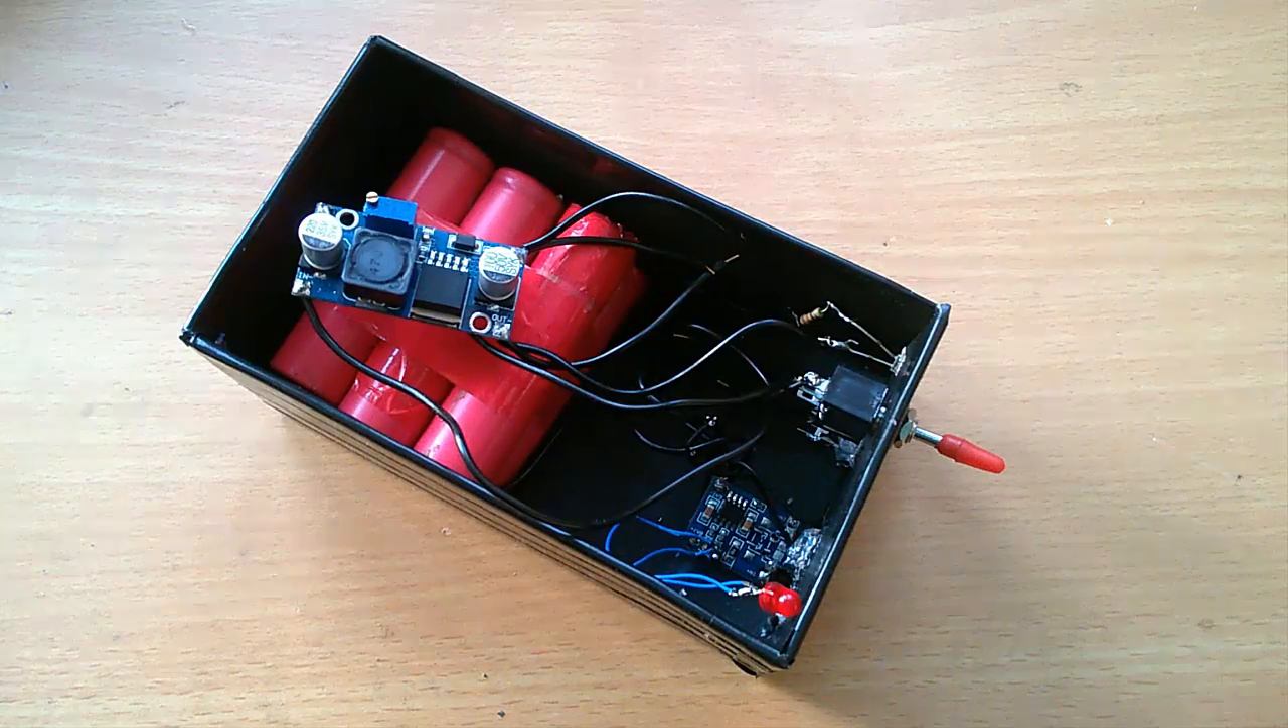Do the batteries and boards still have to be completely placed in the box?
No.